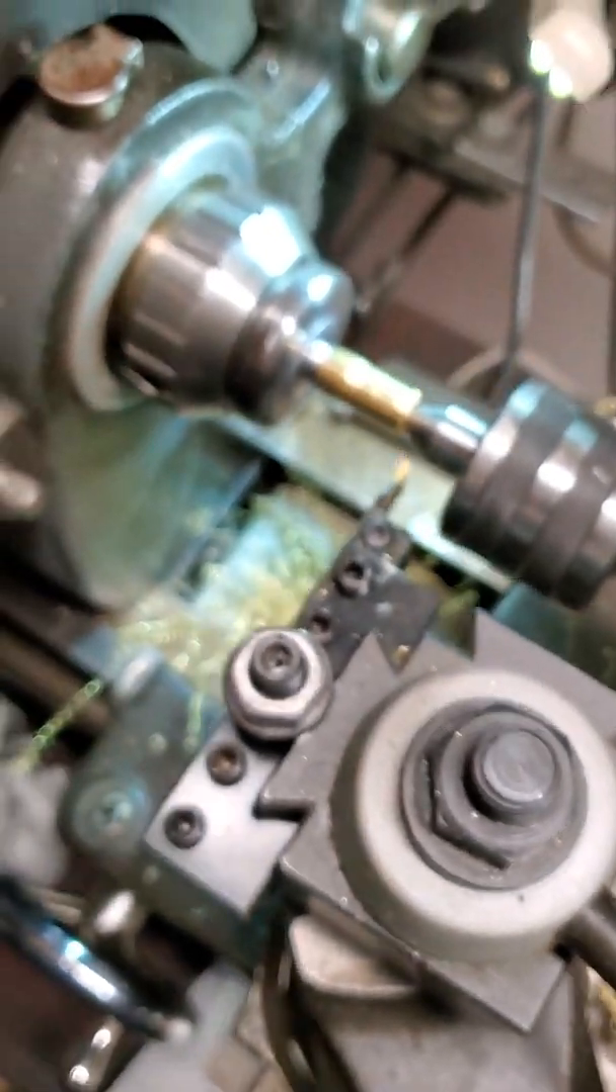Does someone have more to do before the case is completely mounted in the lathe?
No.